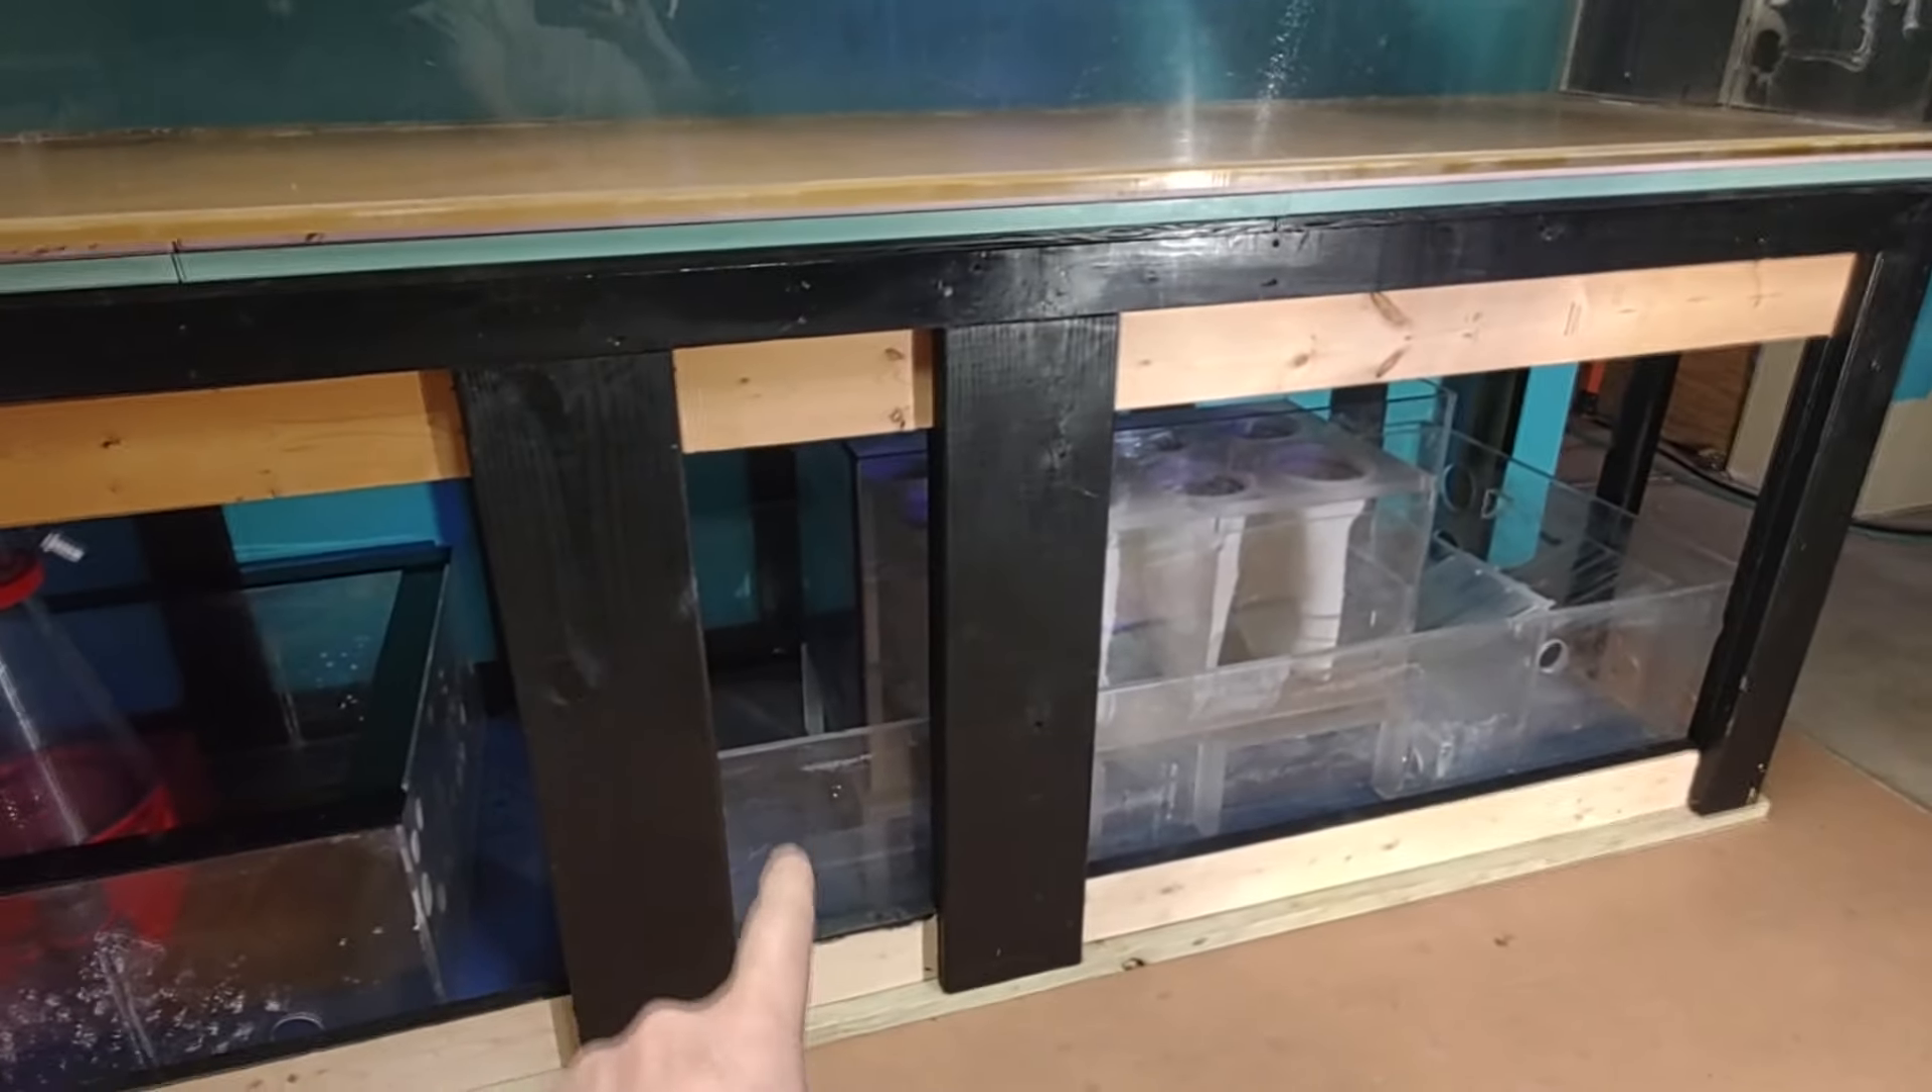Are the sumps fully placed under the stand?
Yes.